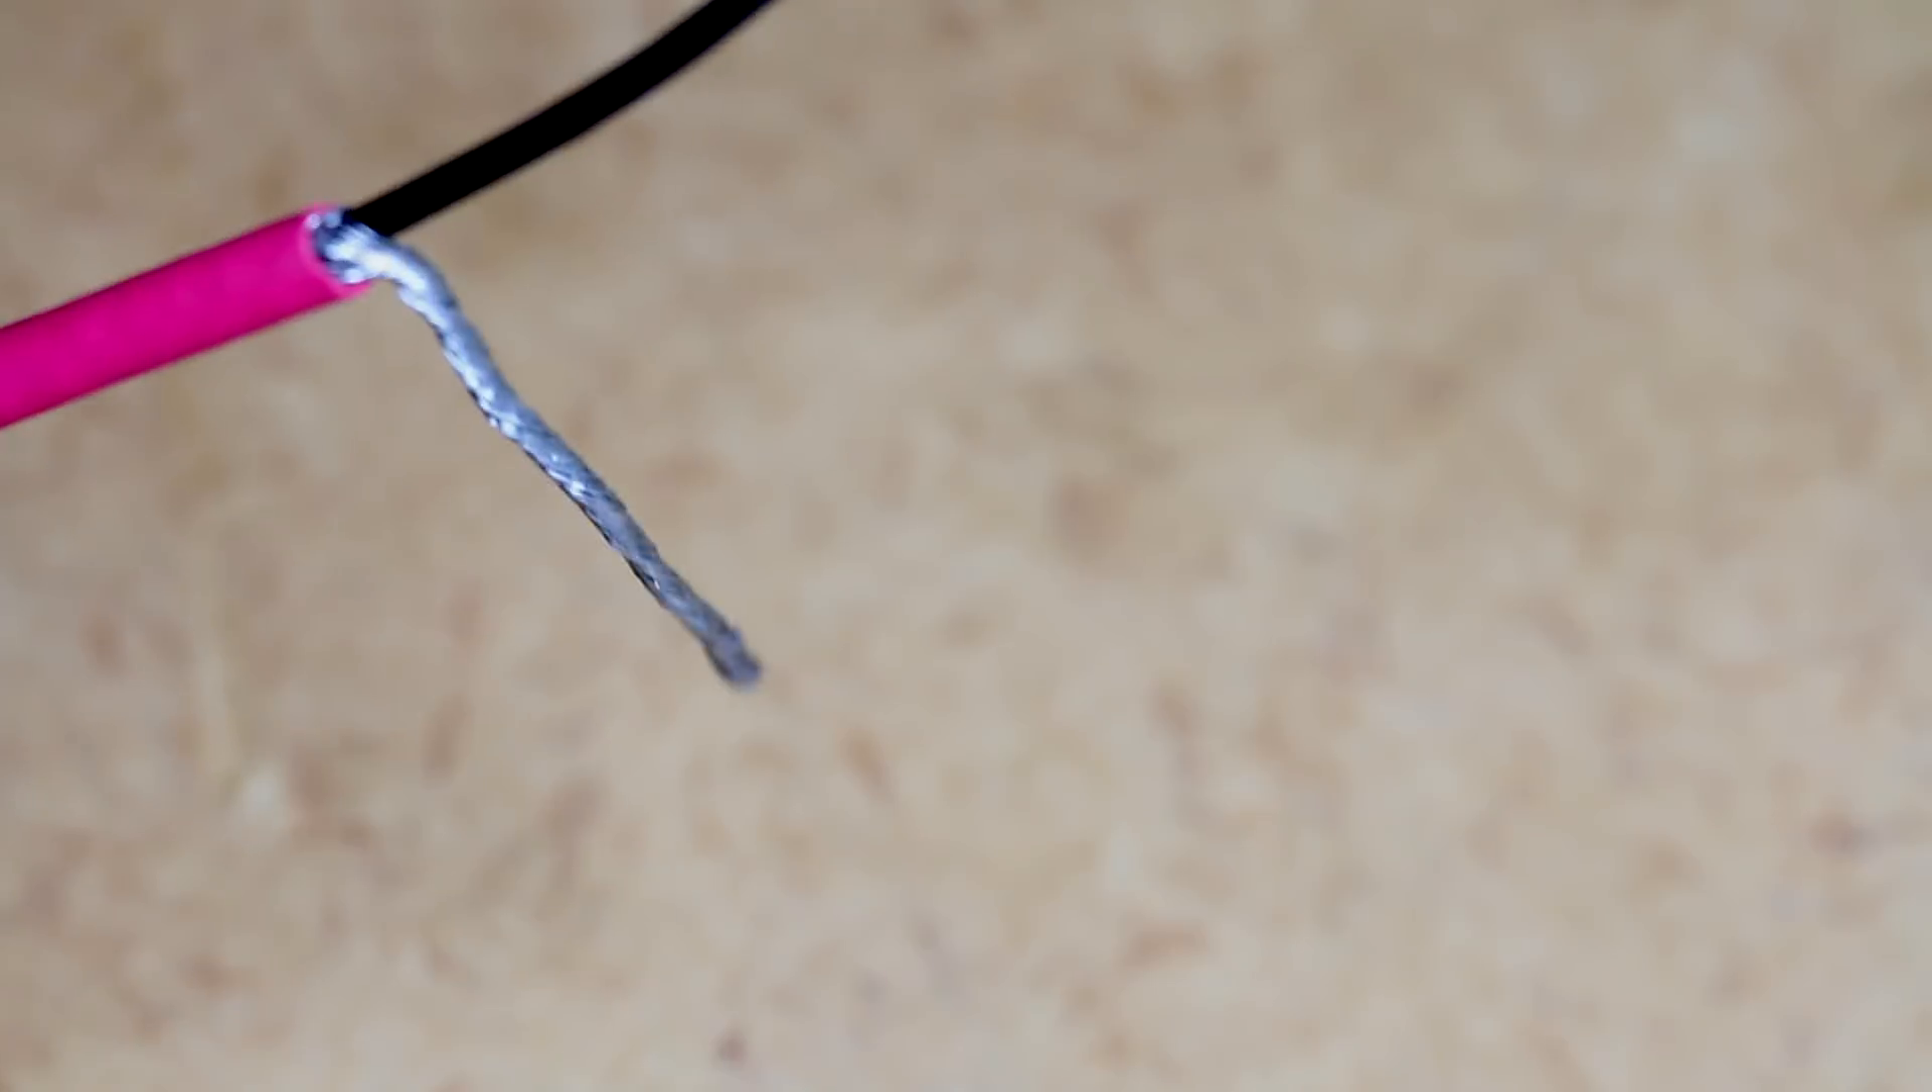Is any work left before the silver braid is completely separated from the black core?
No.